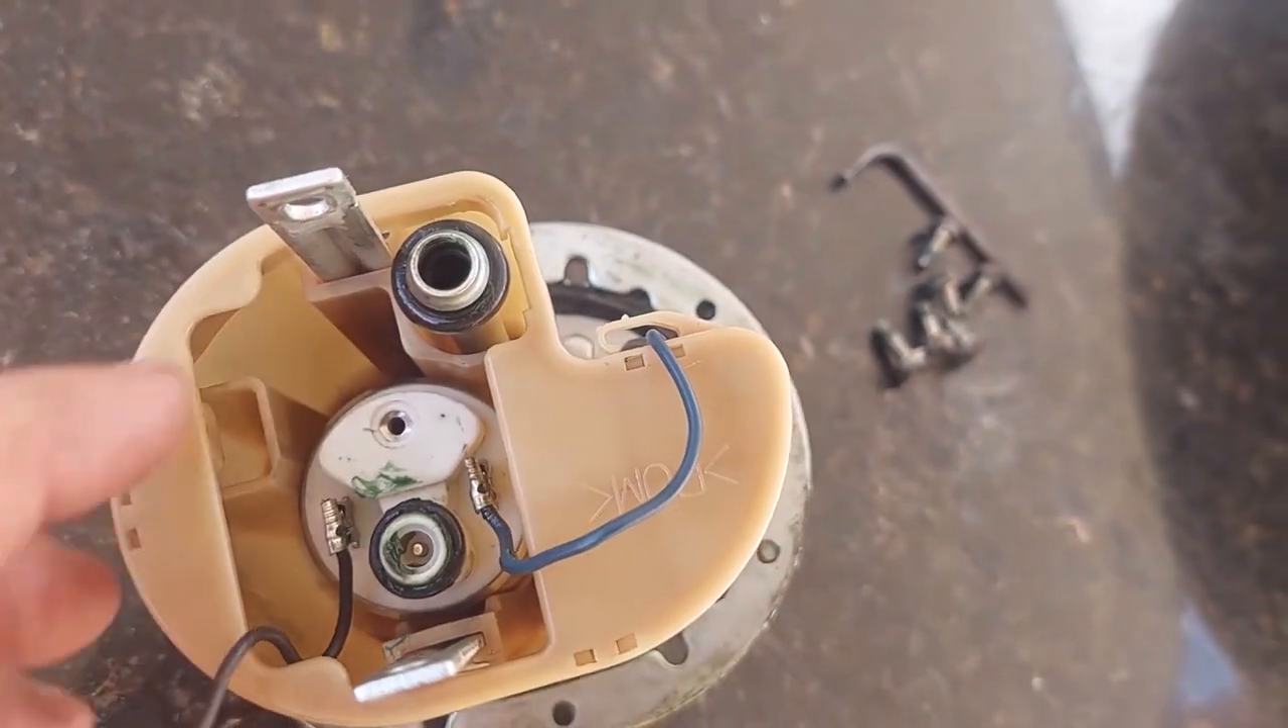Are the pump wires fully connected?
Yes.